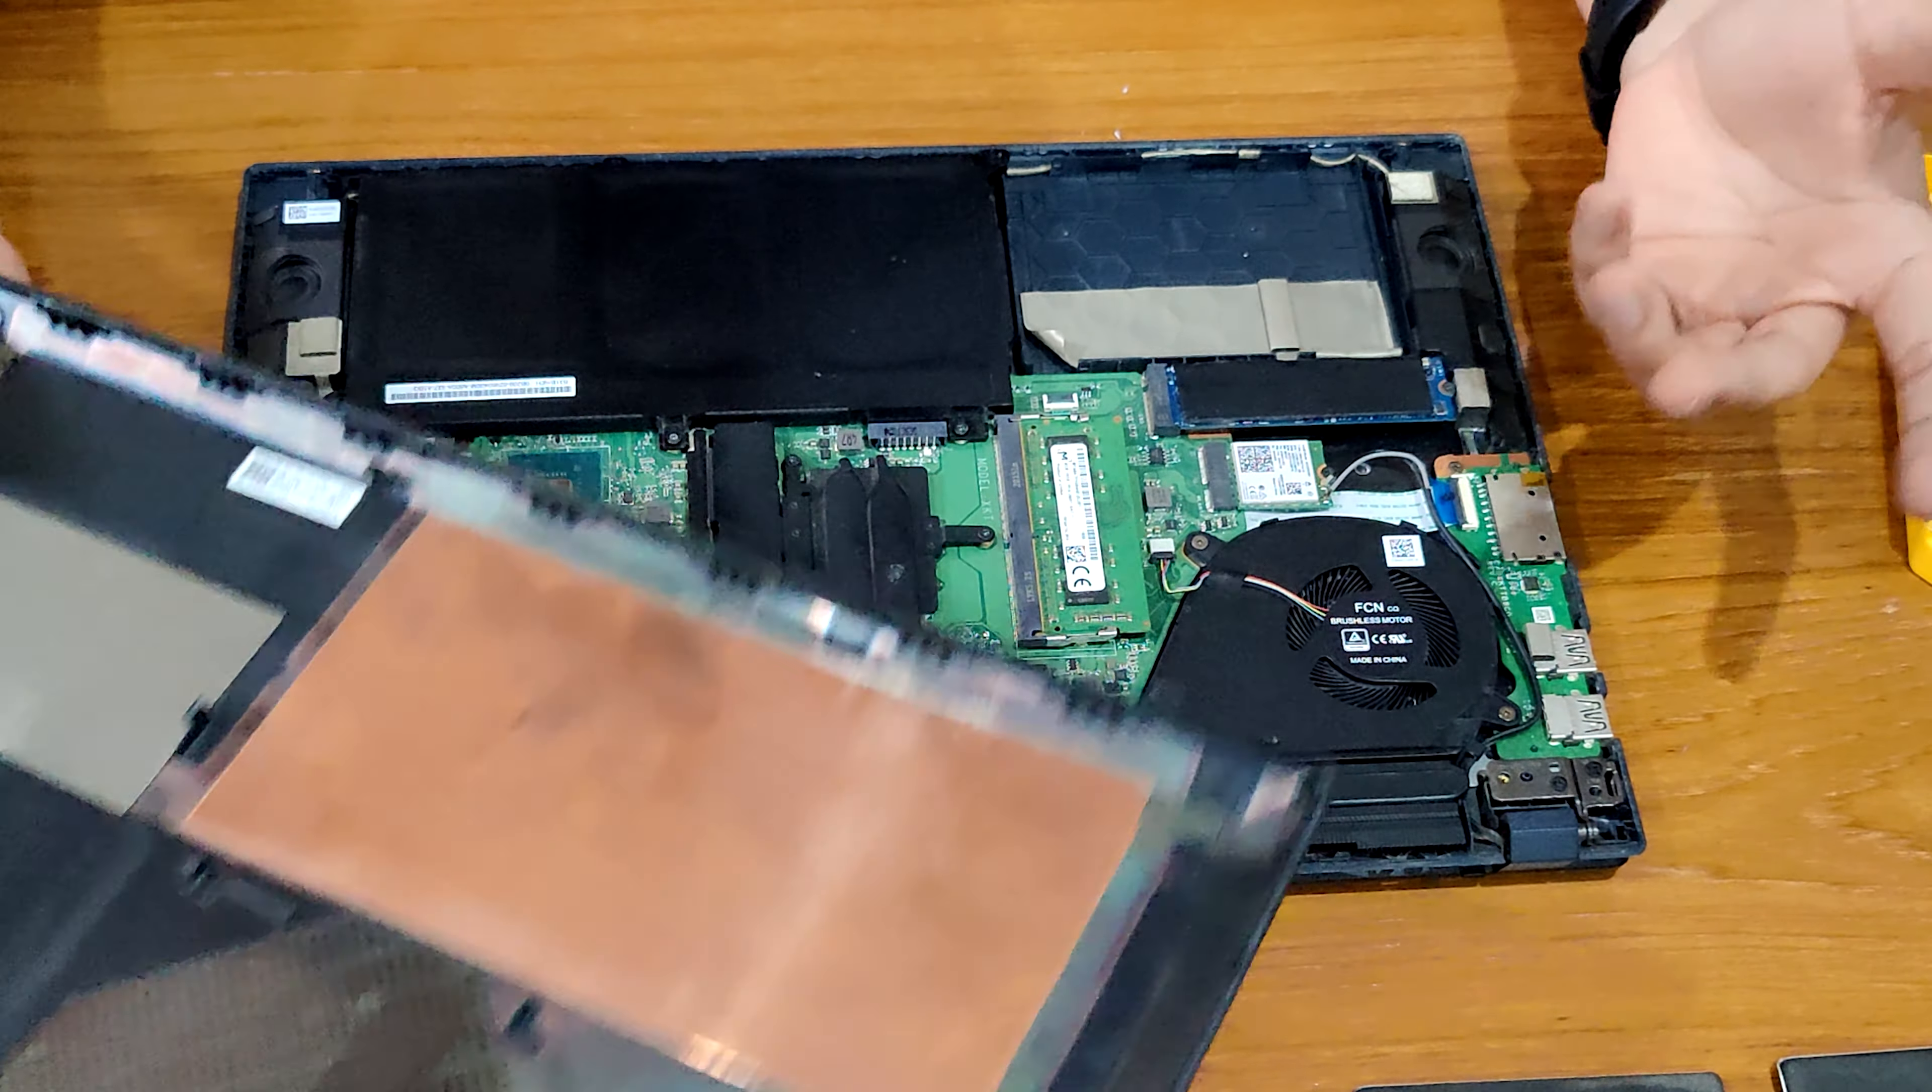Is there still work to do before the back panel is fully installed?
Yes.